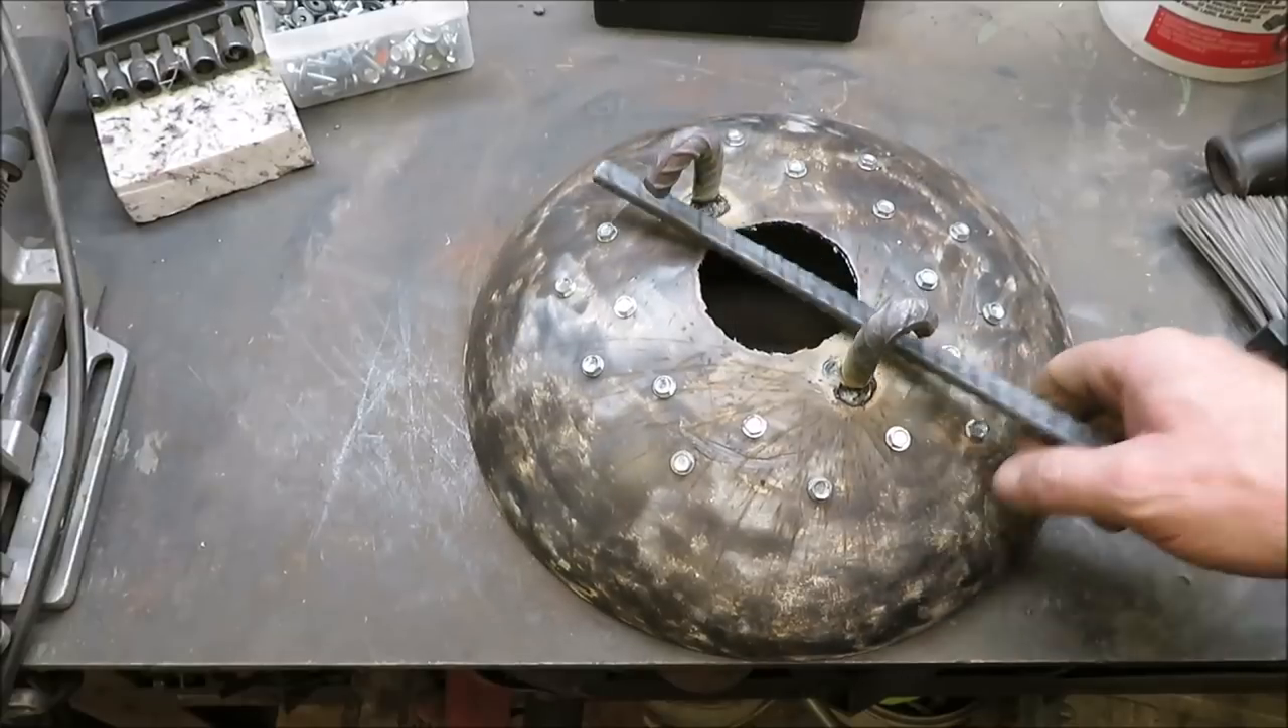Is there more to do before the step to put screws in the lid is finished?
No.